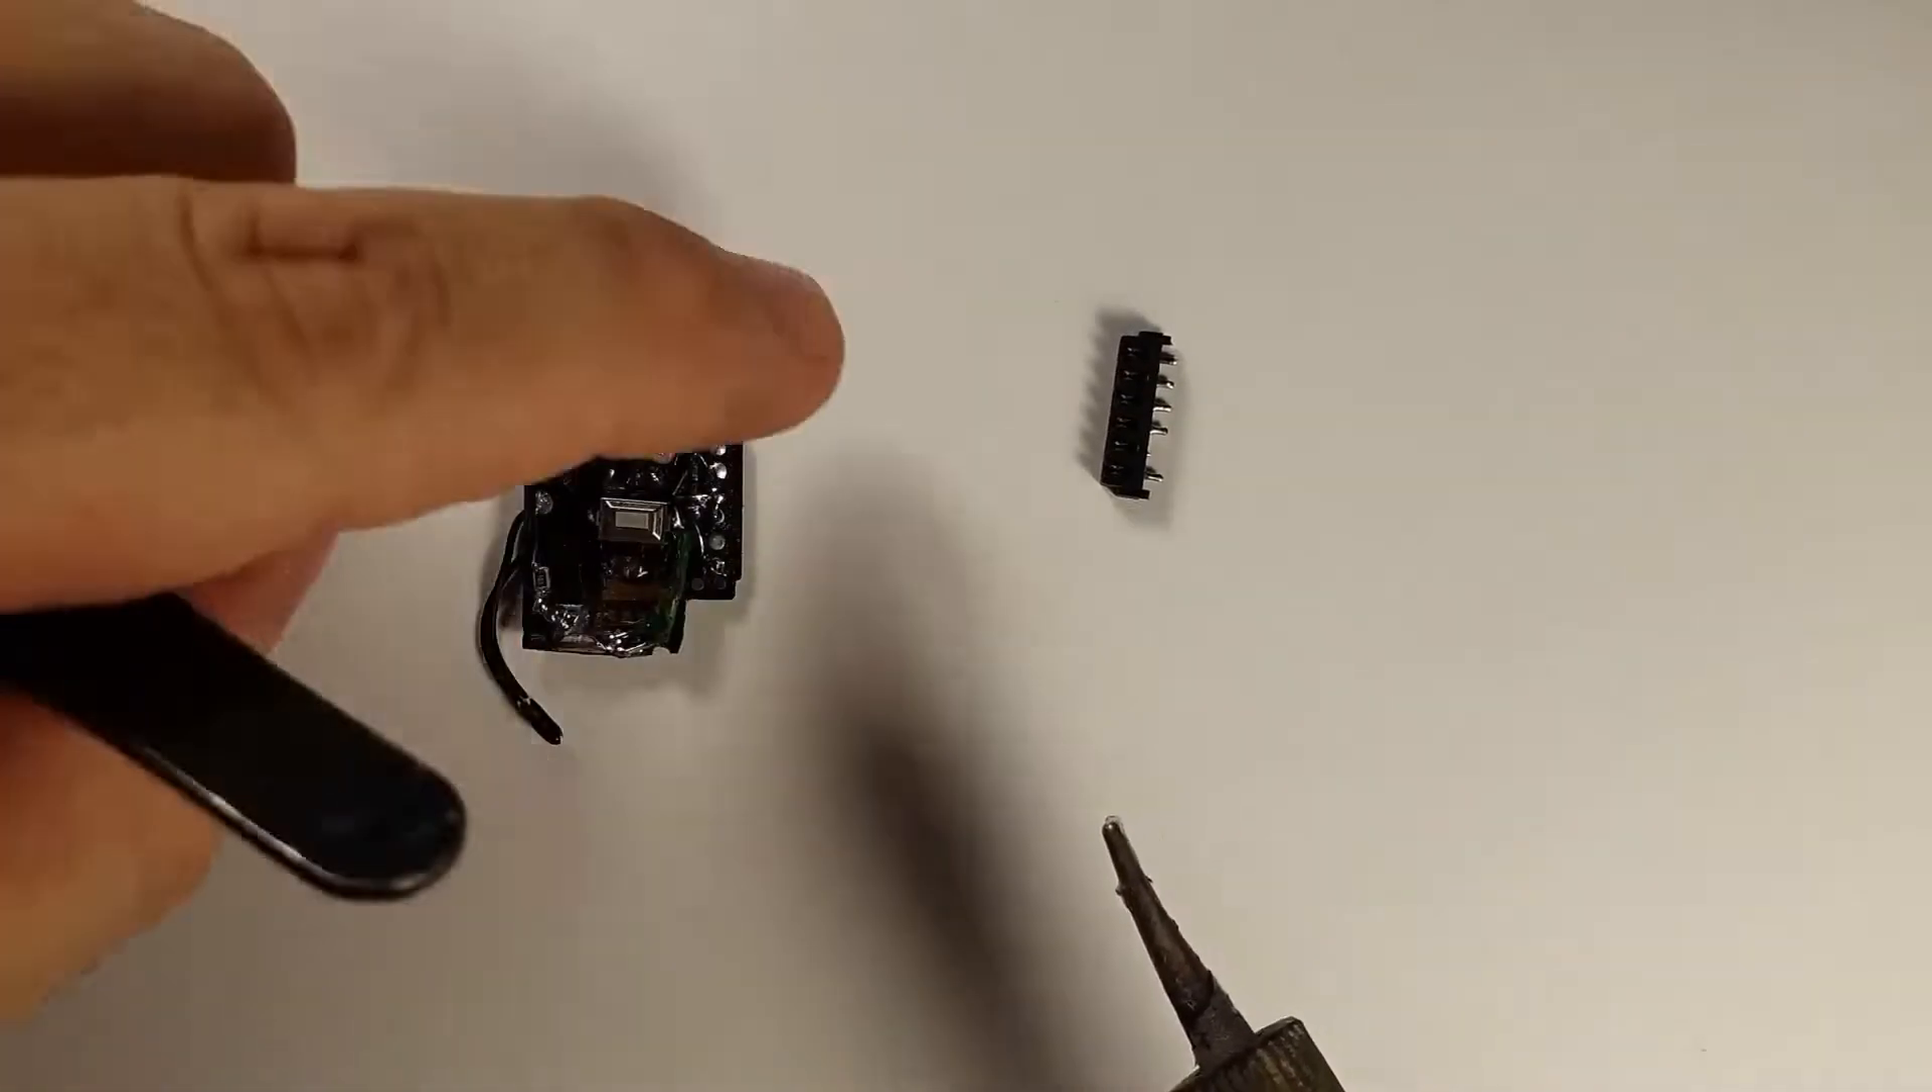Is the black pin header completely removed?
Yes.